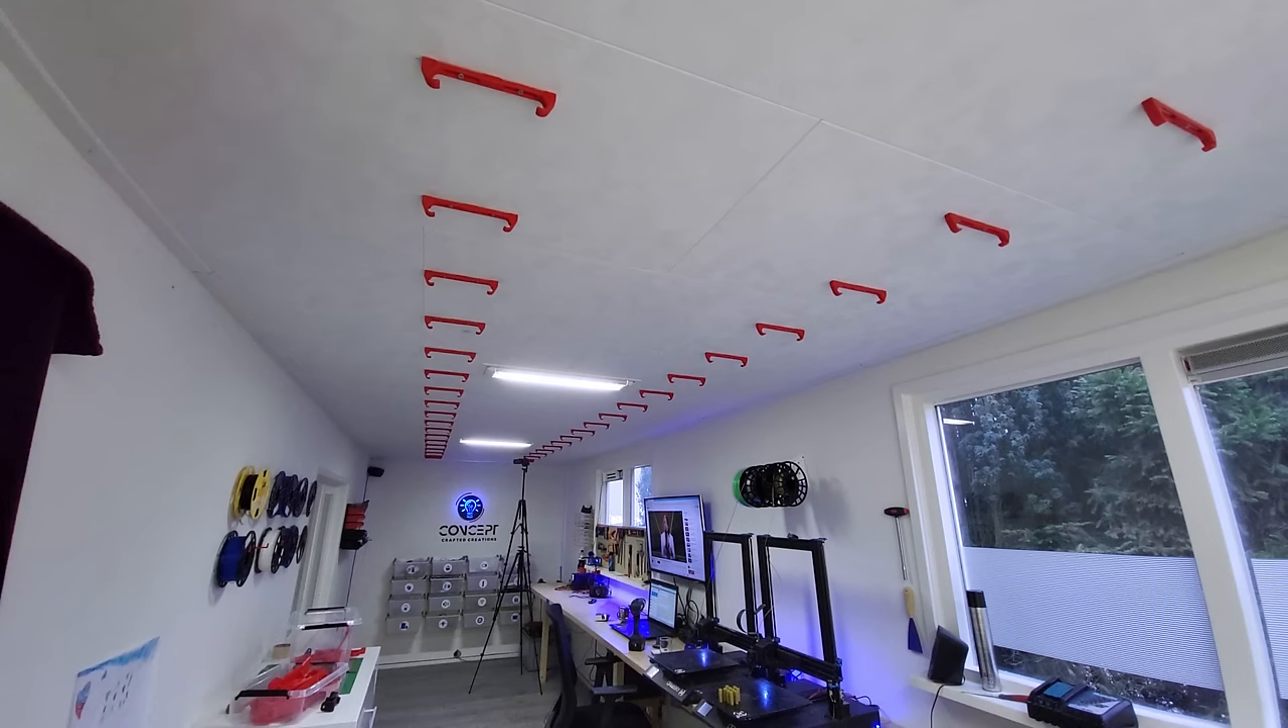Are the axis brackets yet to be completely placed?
No.